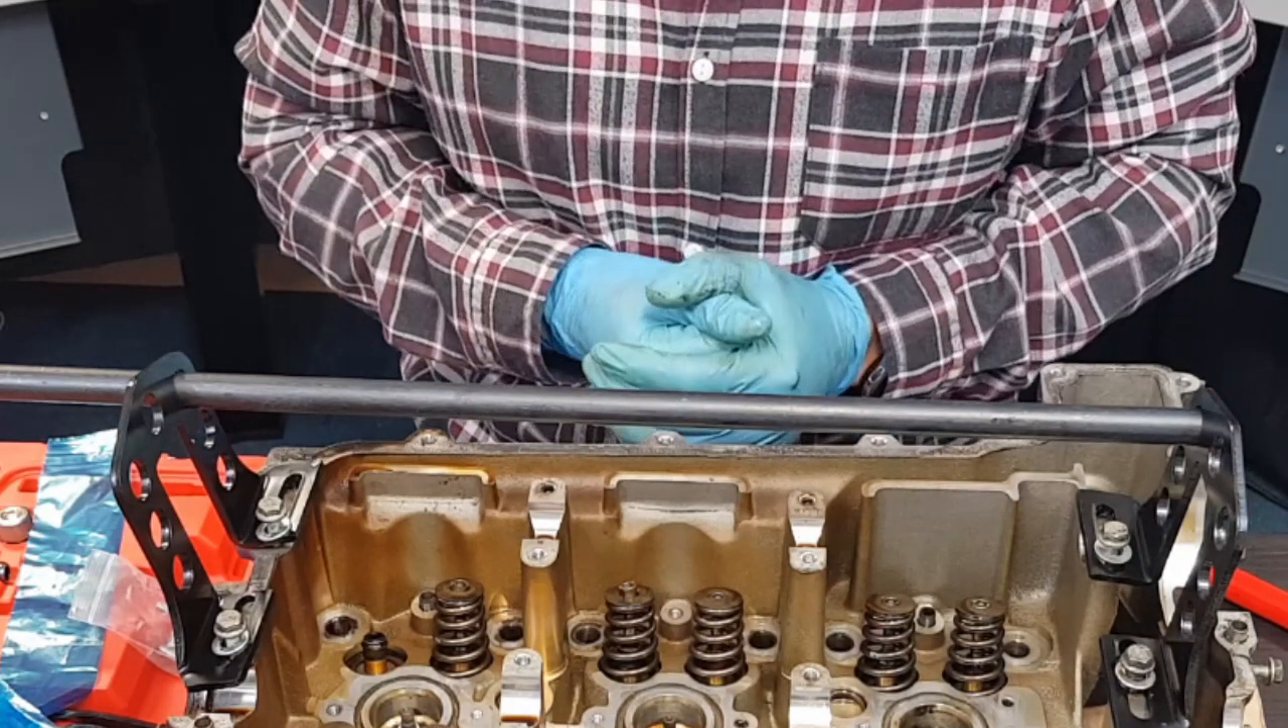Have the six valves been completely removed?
No.